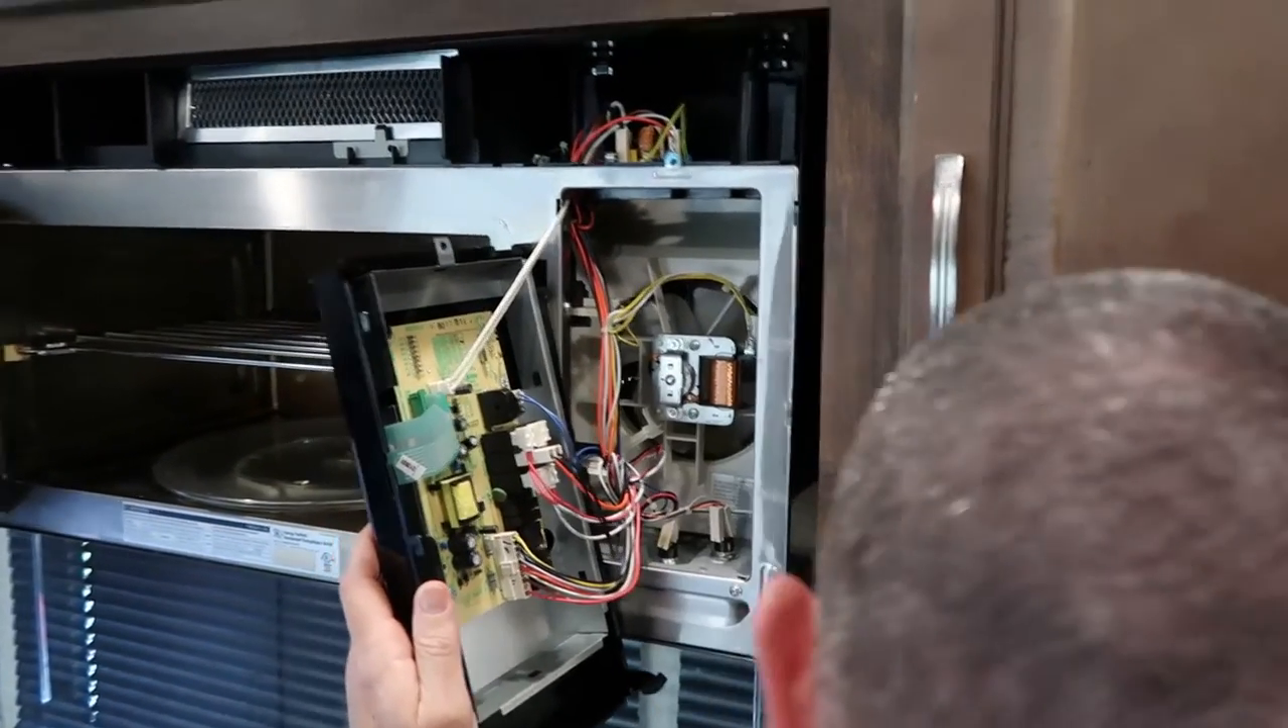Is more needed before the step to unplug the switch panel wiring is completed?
Yes.